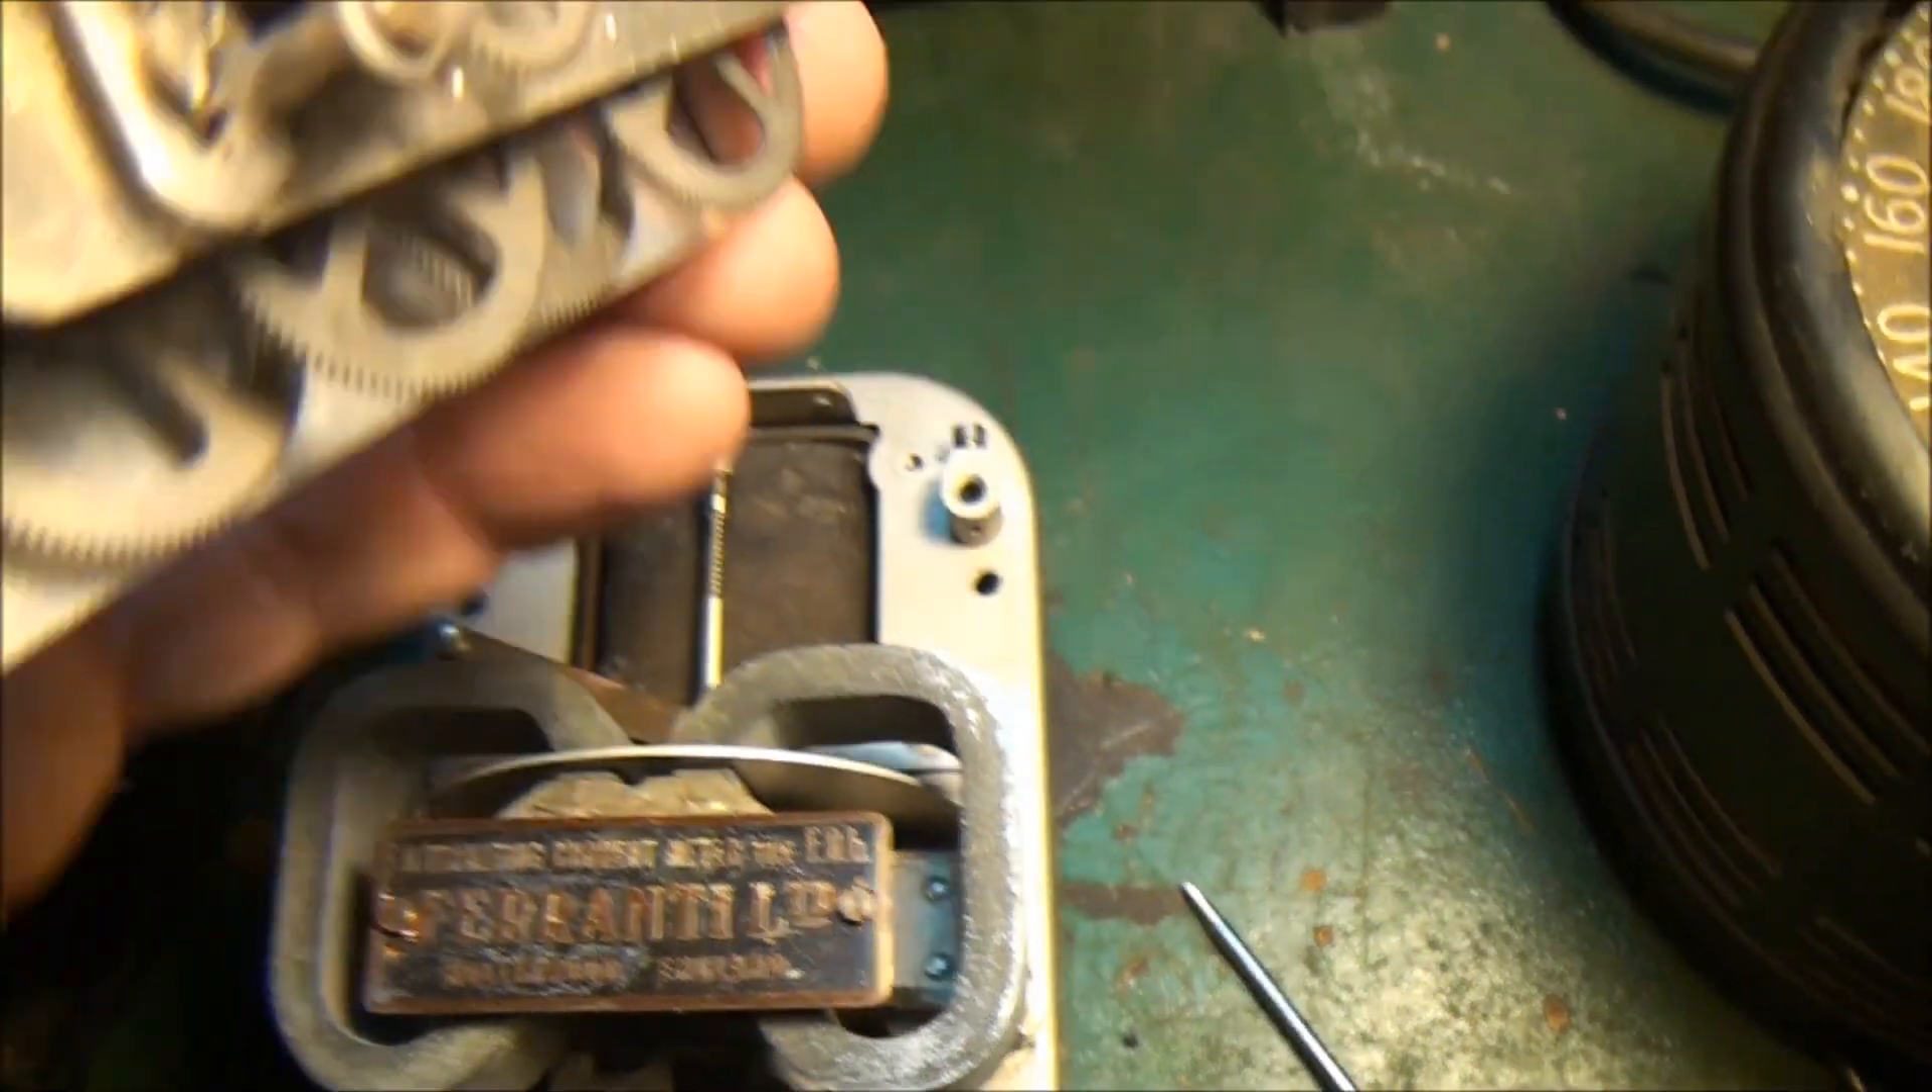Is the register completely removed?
Yes.